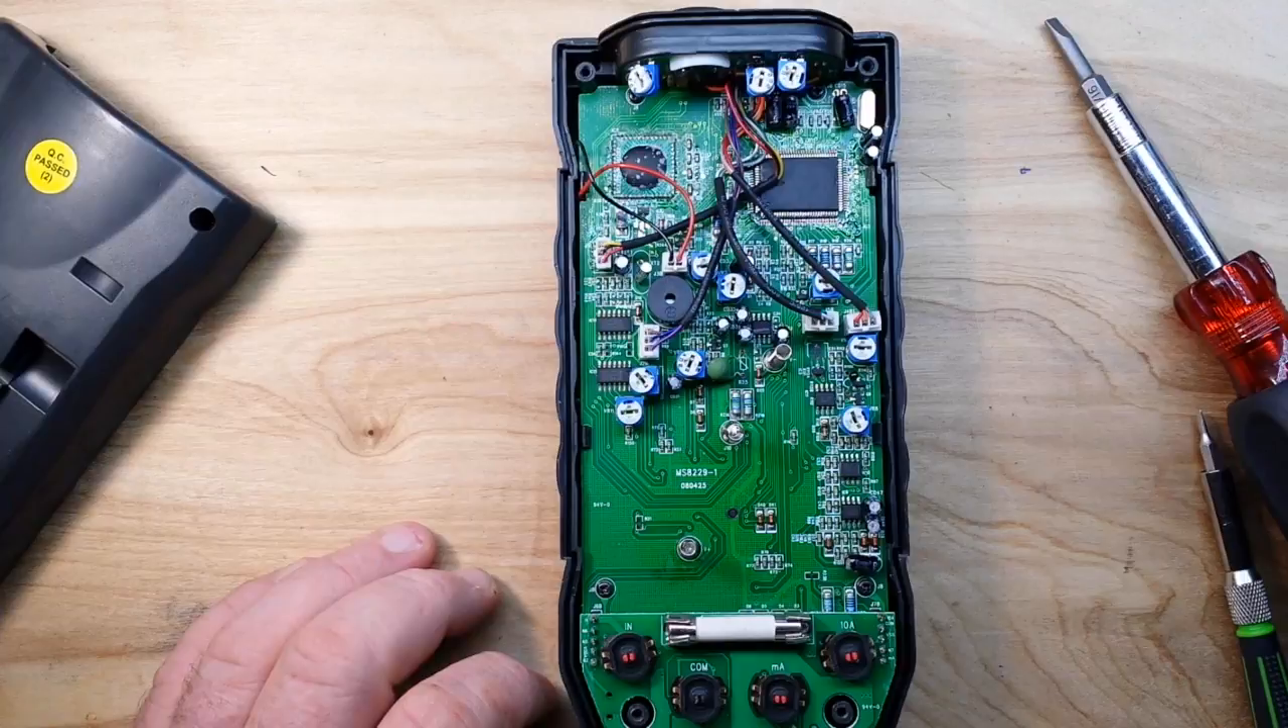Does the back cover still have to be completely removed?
No.